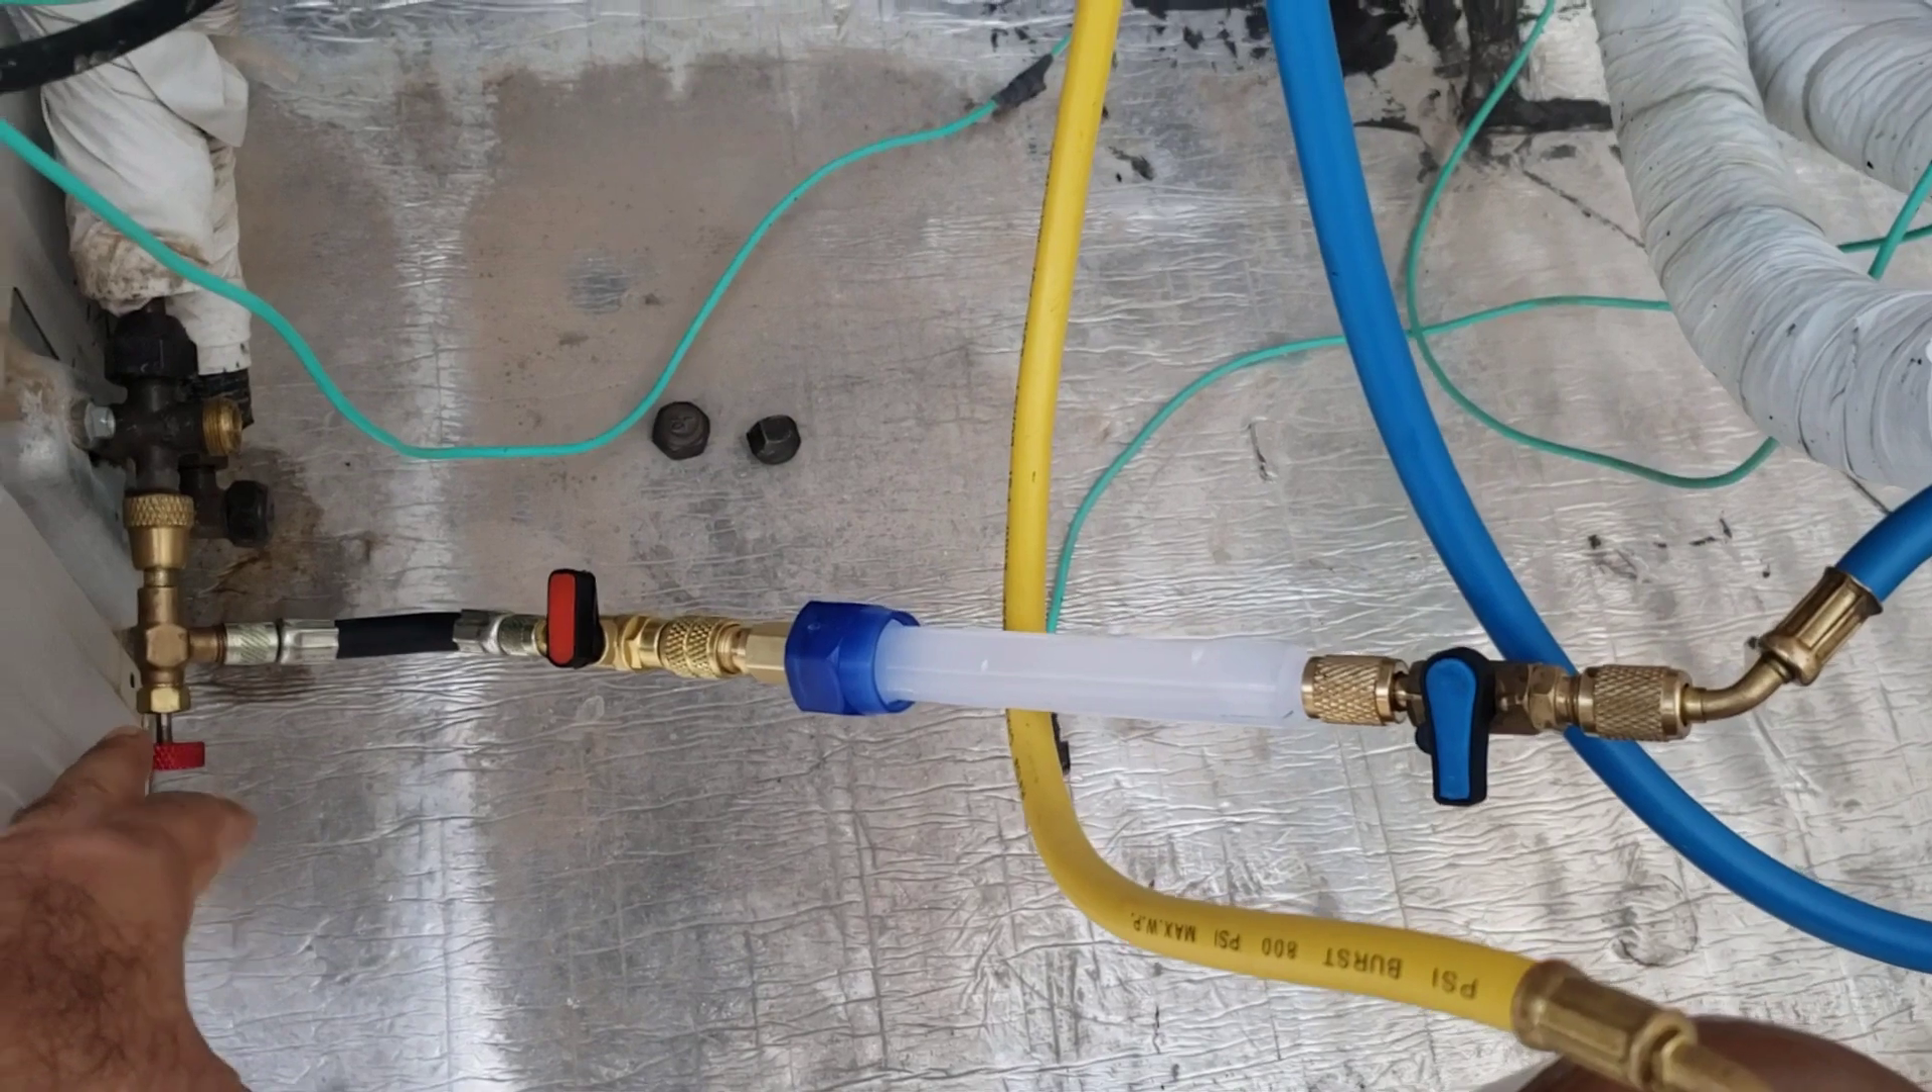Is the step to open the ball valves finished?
No.